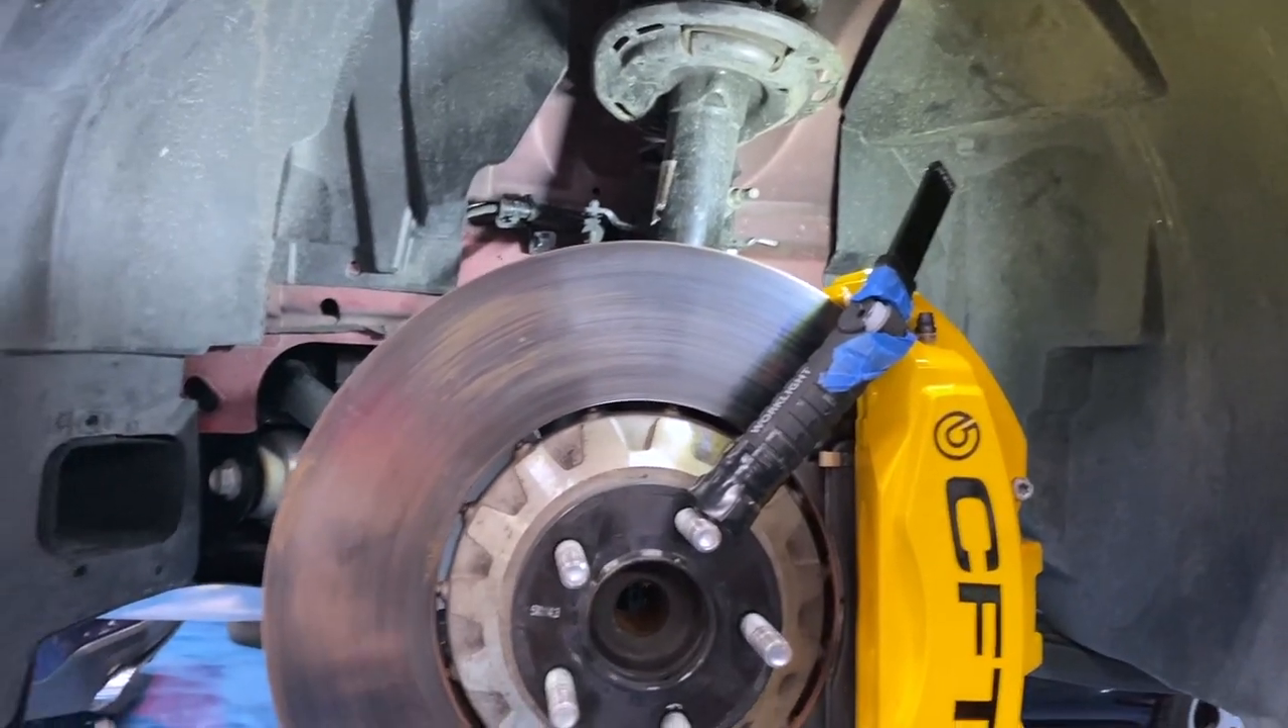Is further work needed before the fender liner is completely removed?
Yes.